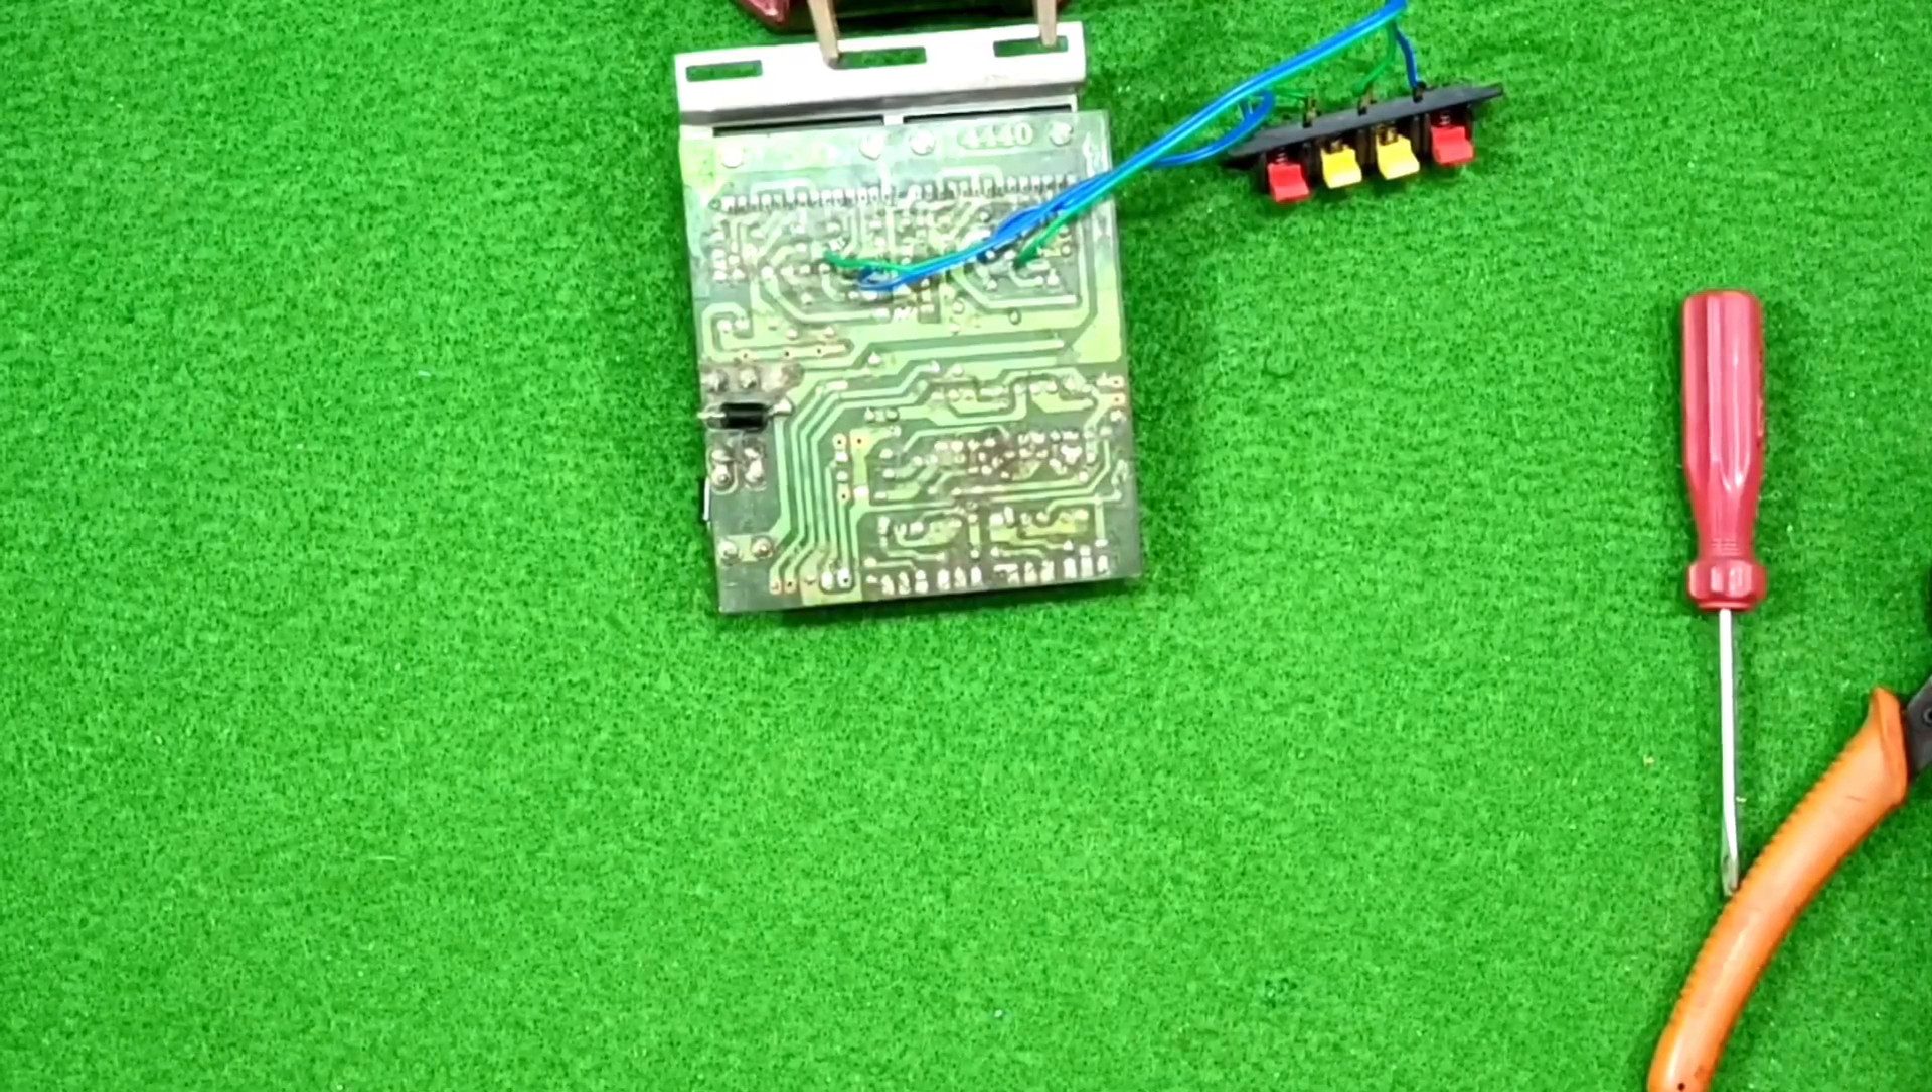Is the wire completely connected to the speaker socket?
Yes.